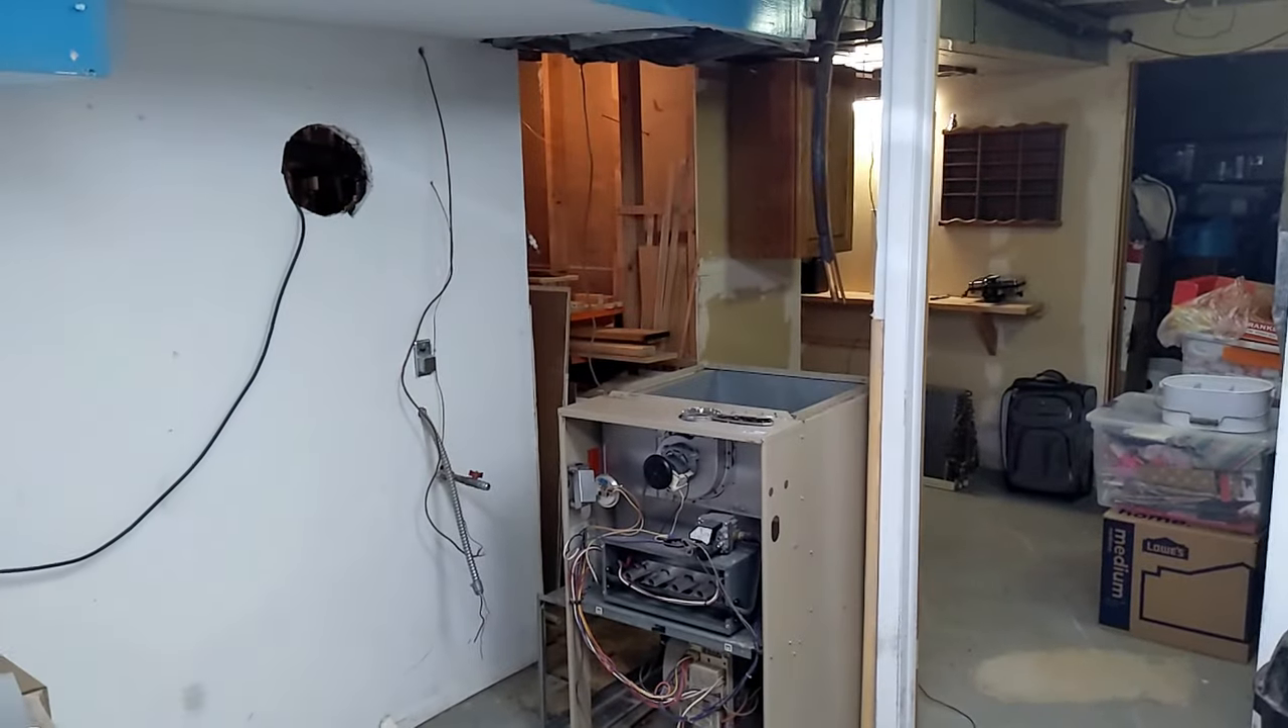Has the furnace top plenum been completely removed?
Yes.